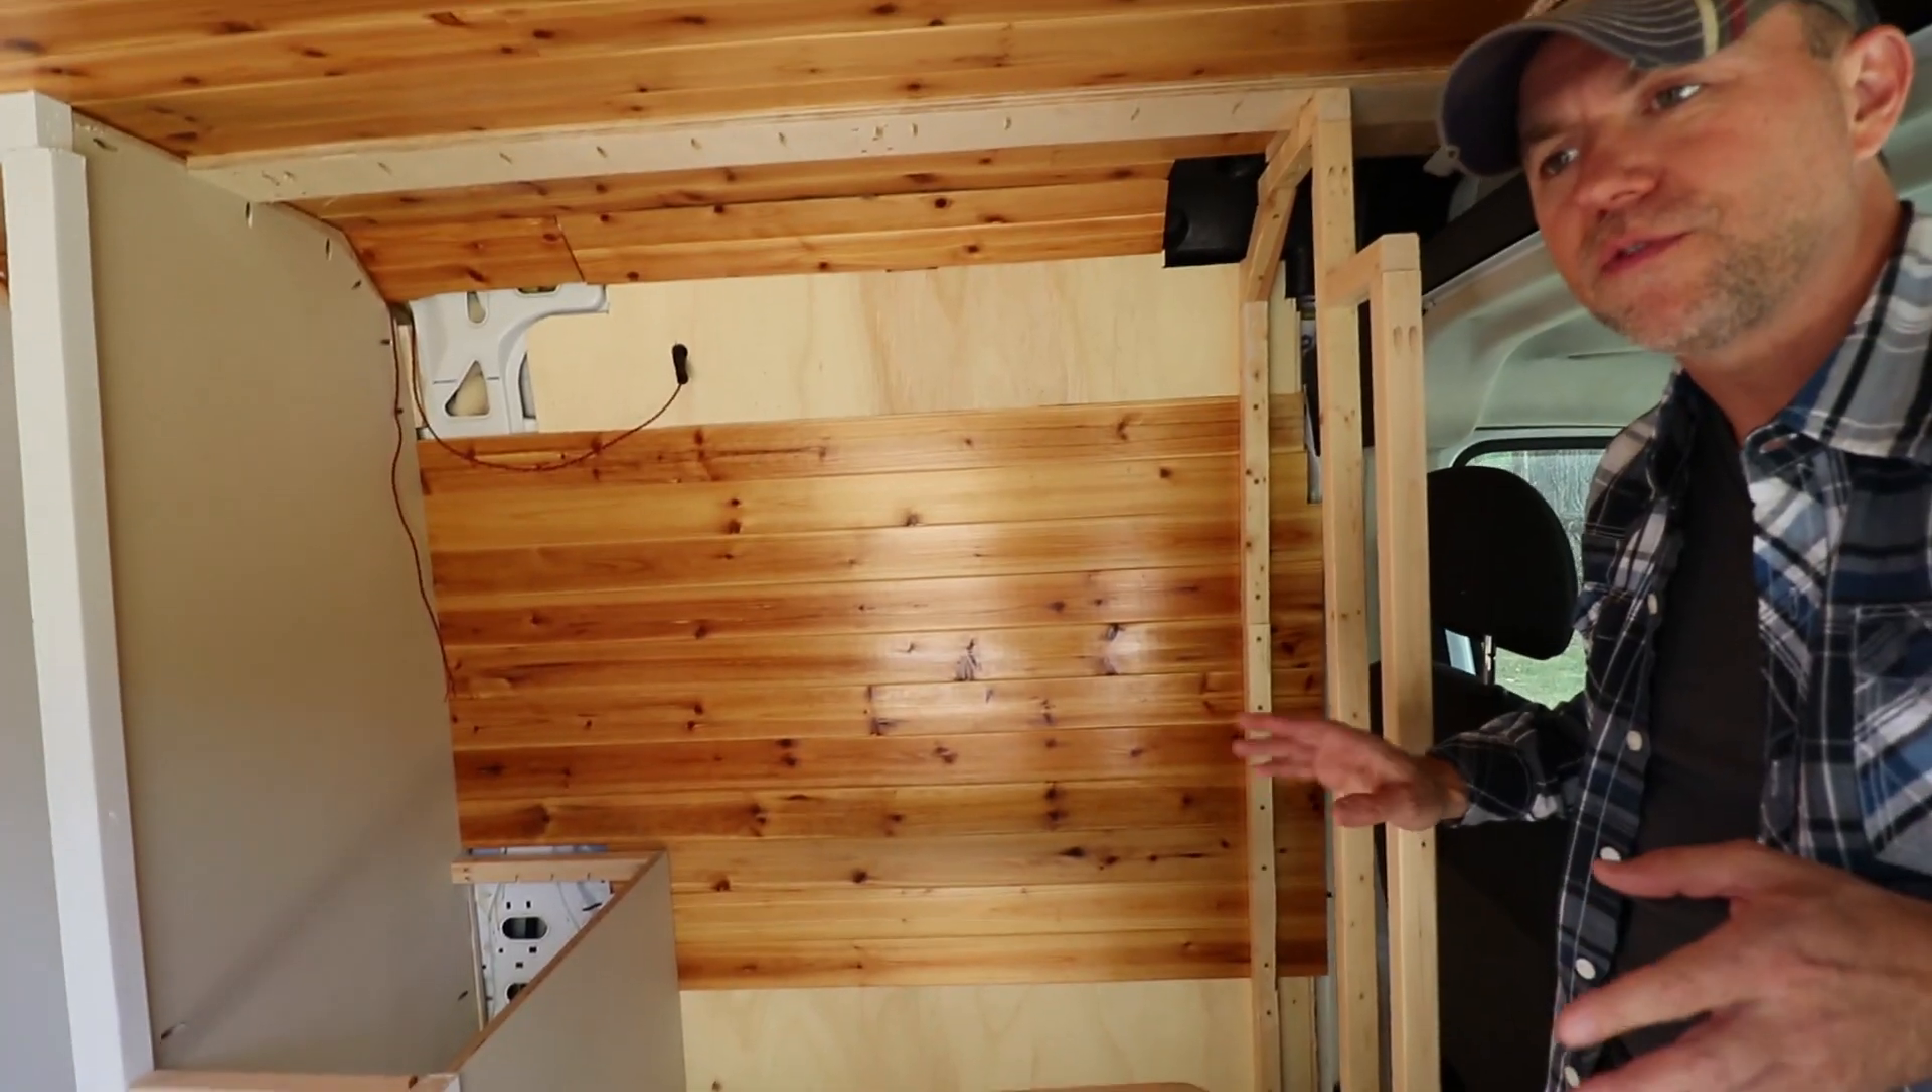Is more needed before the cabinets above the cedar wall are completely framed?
Yes.